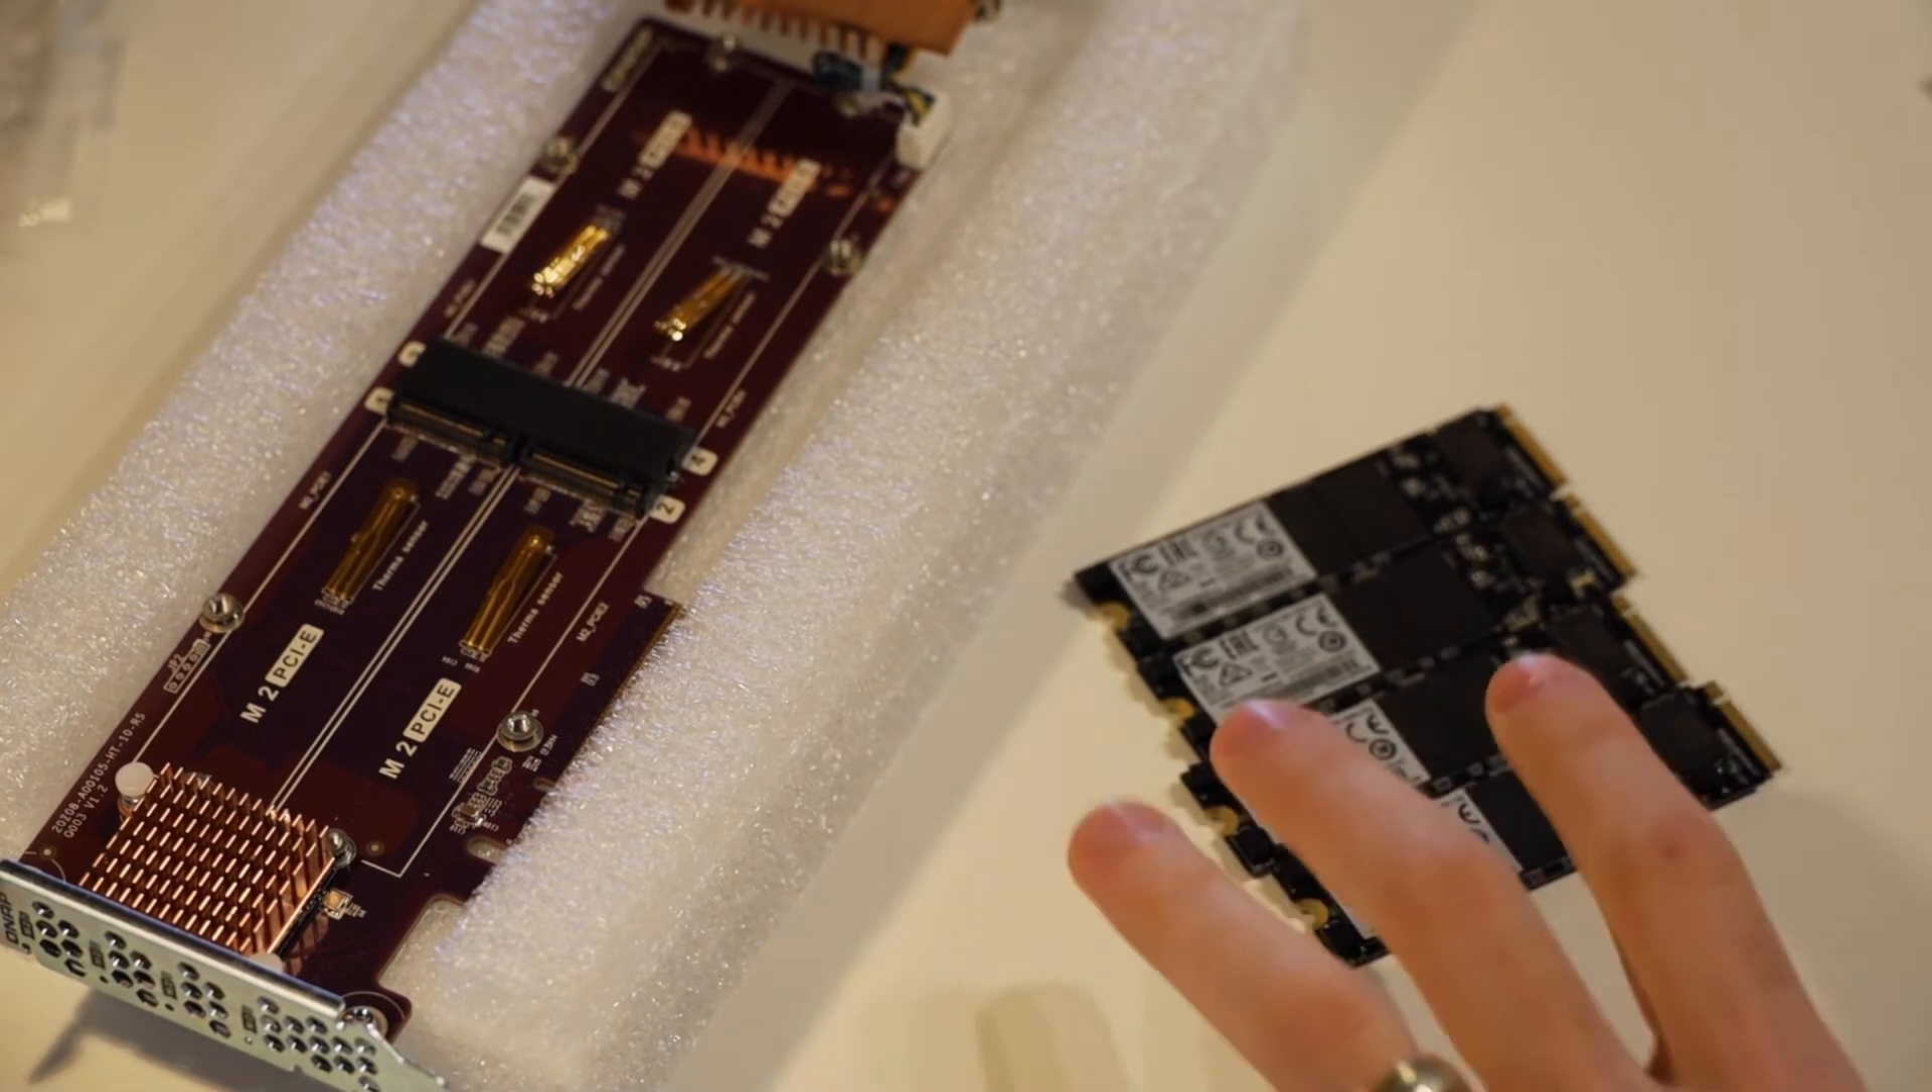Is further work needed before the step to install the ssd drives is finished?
Yes.